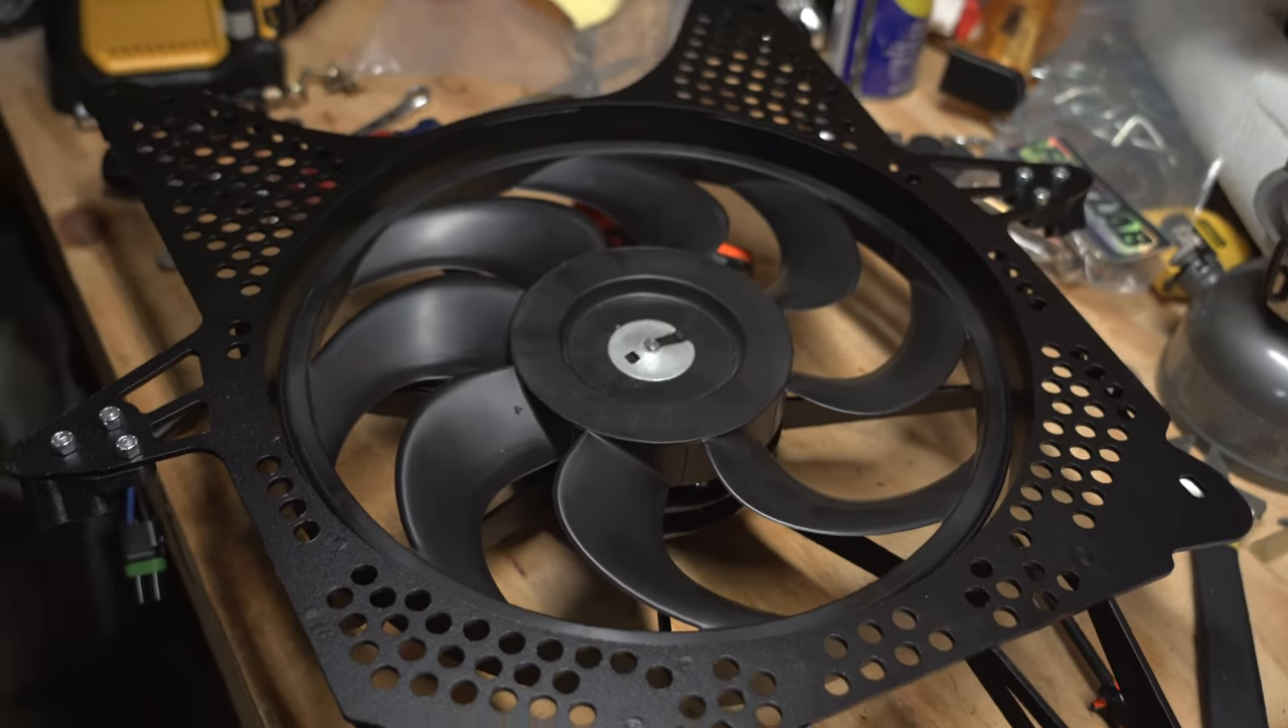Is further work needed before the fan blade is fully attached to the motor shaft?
No.